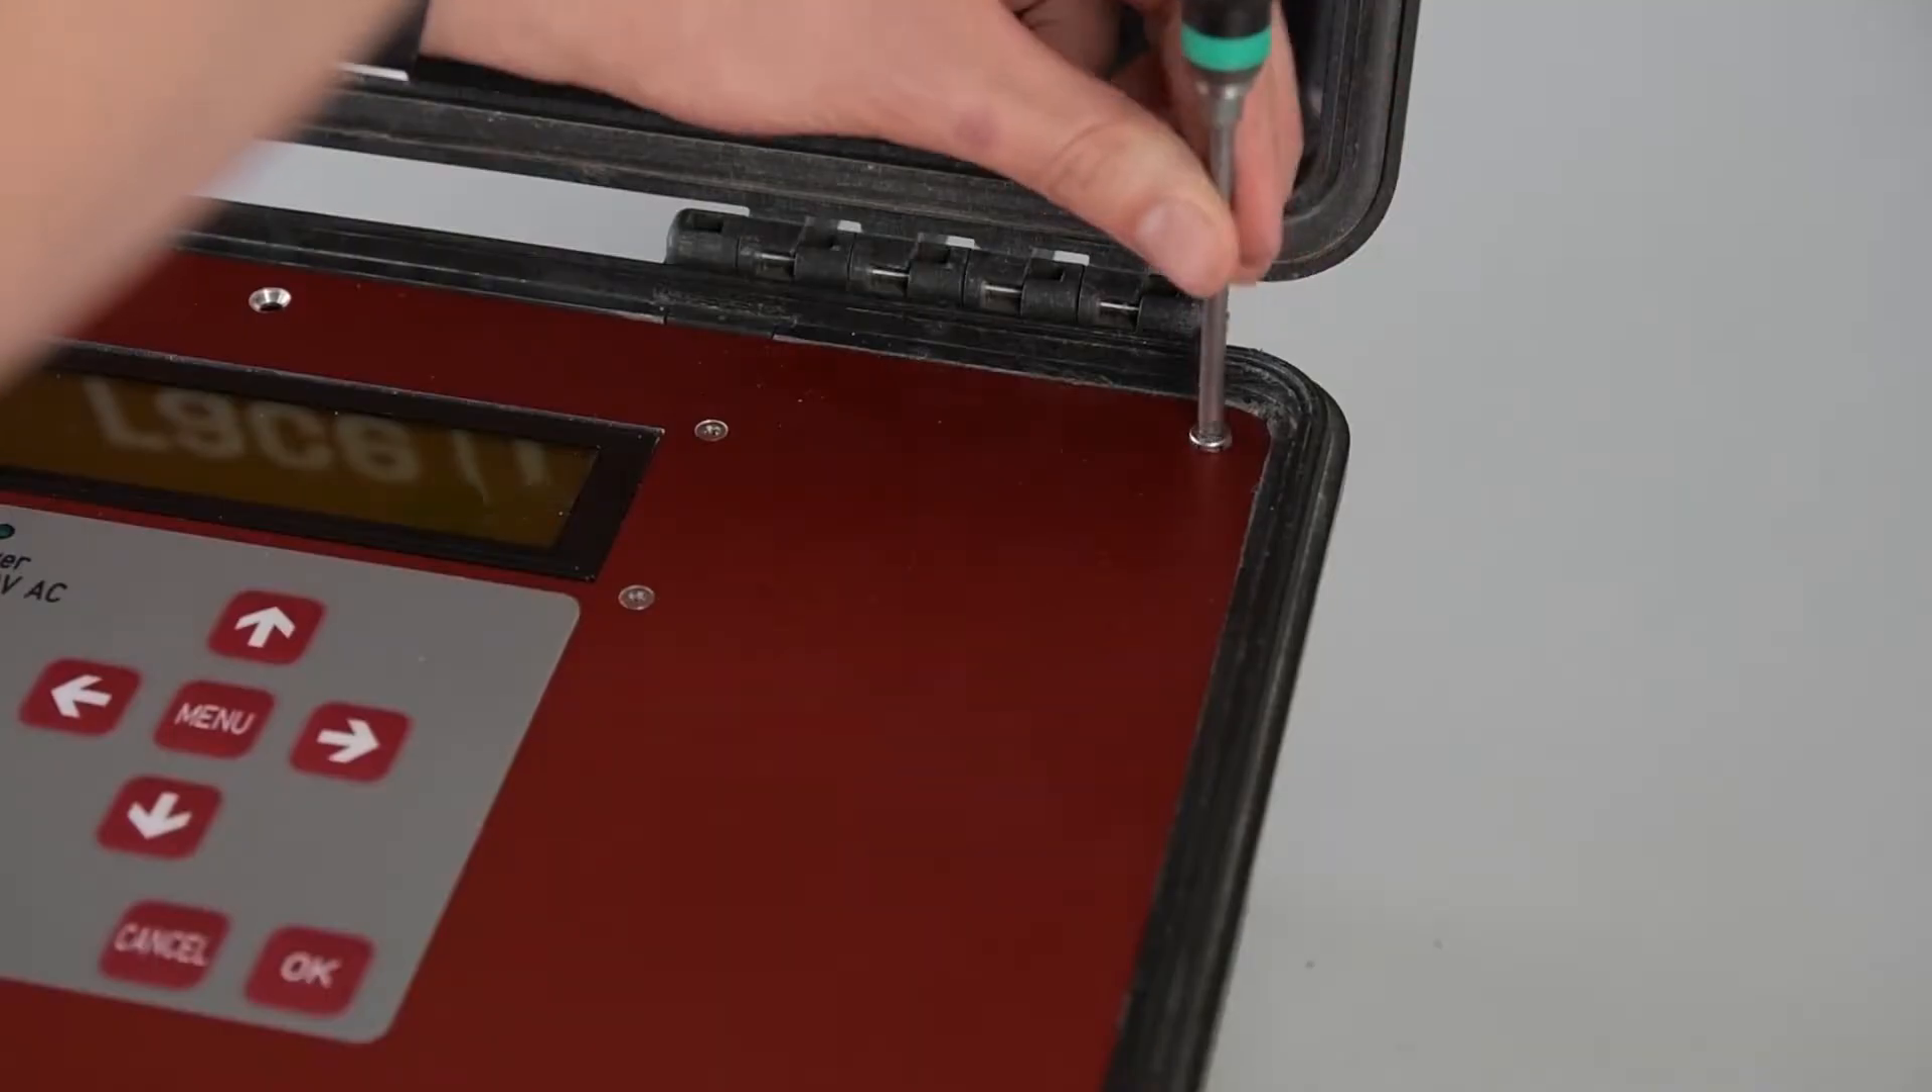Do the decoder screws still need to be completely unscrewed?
Yes.